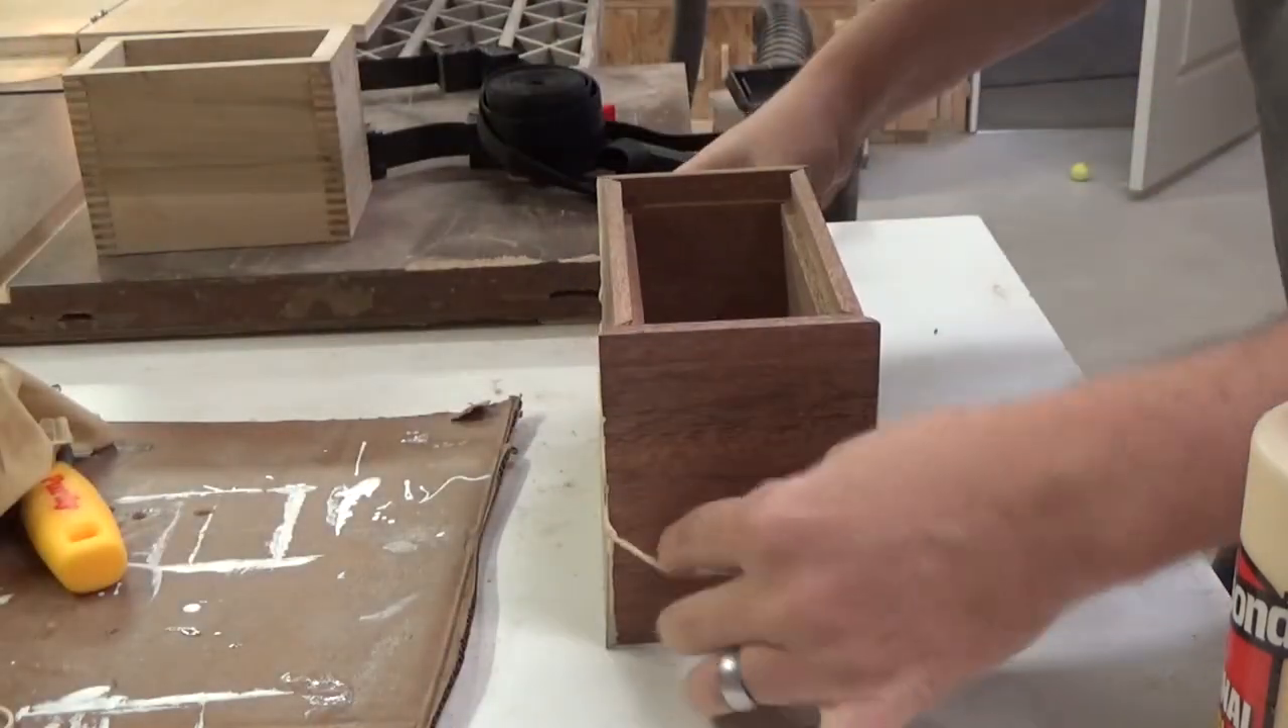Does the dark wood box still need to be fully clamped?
Yes.